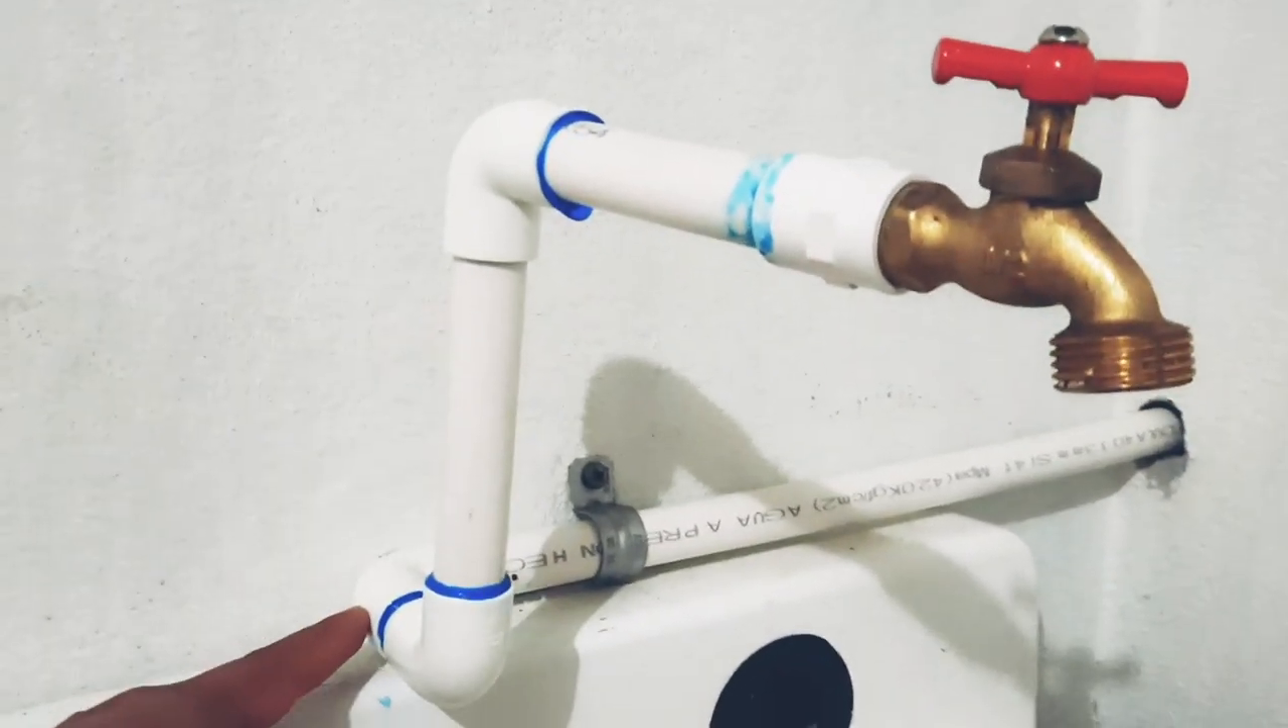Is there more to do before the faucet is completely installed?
No.